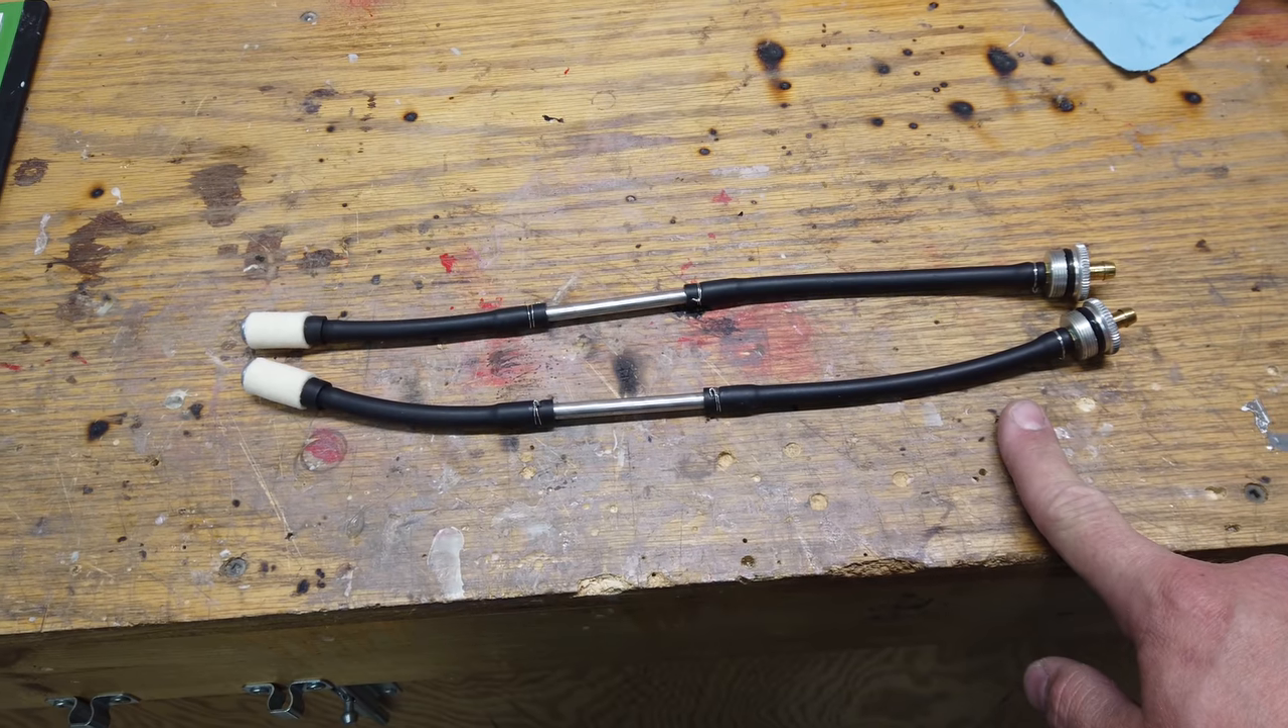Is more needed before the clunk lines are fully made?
No.